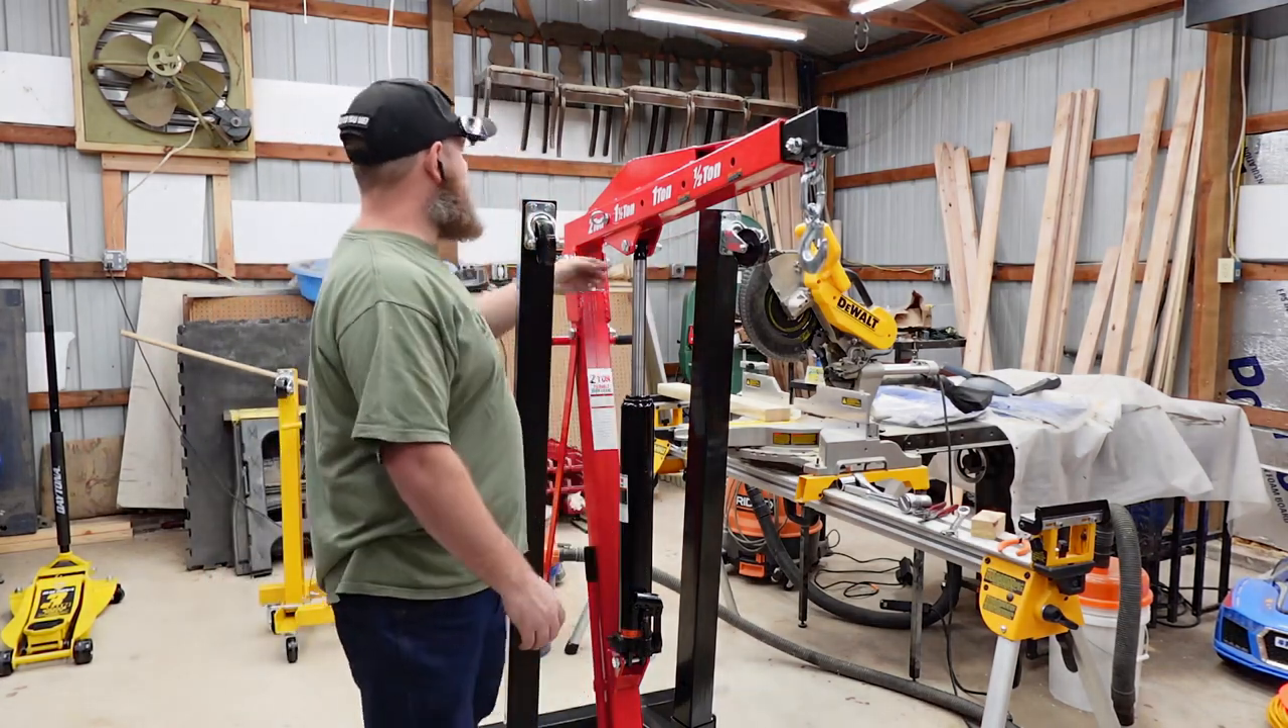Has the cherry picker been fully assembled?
Yes.